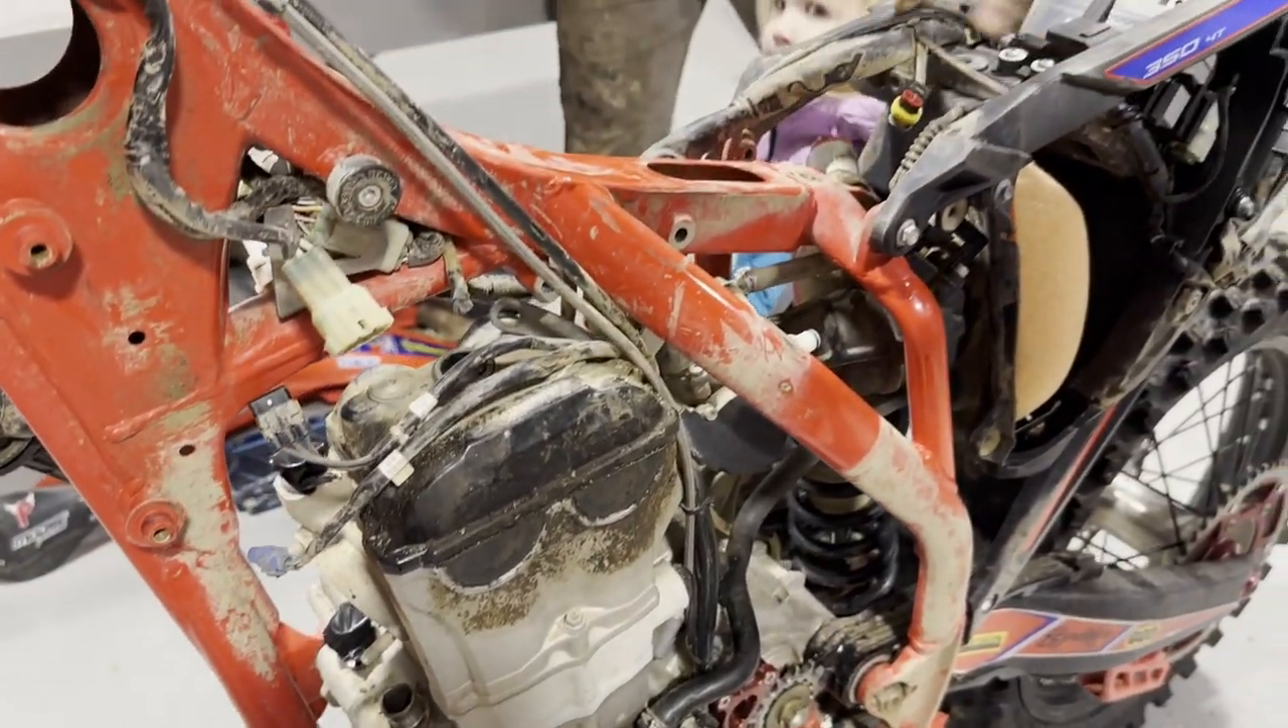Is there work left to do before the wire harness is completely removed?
Yes.